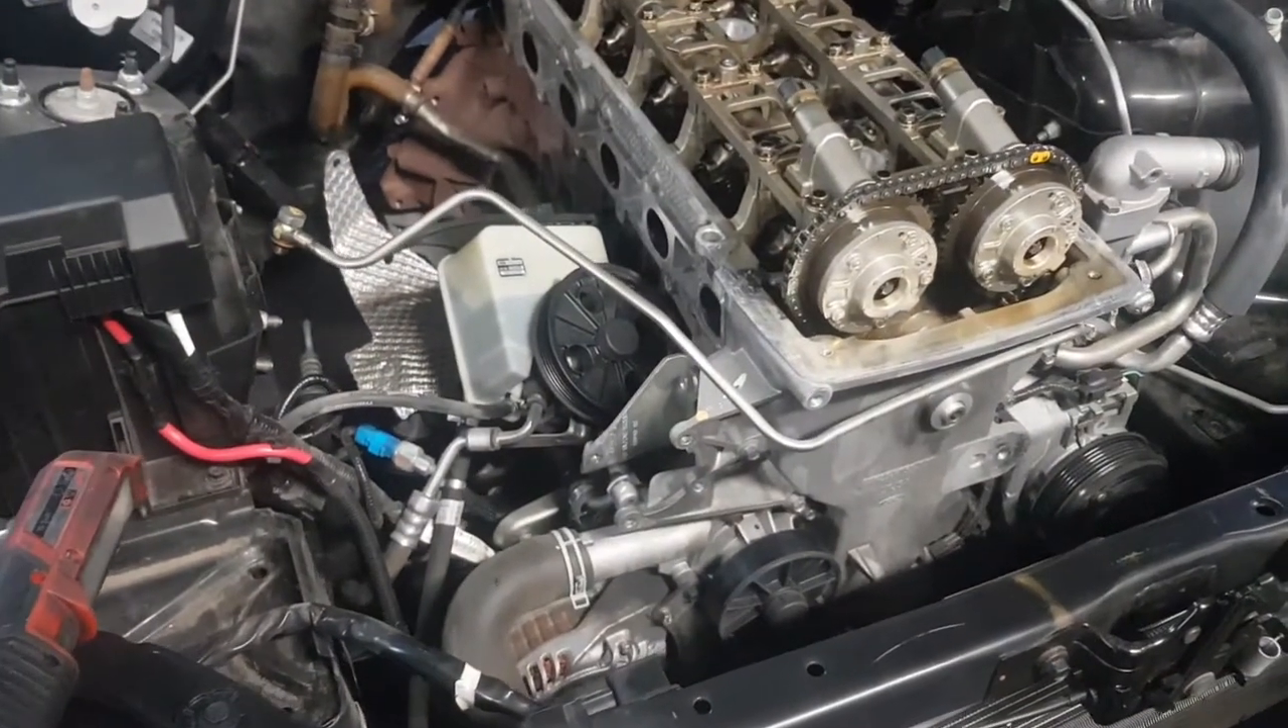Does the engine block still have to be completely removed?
Yes.